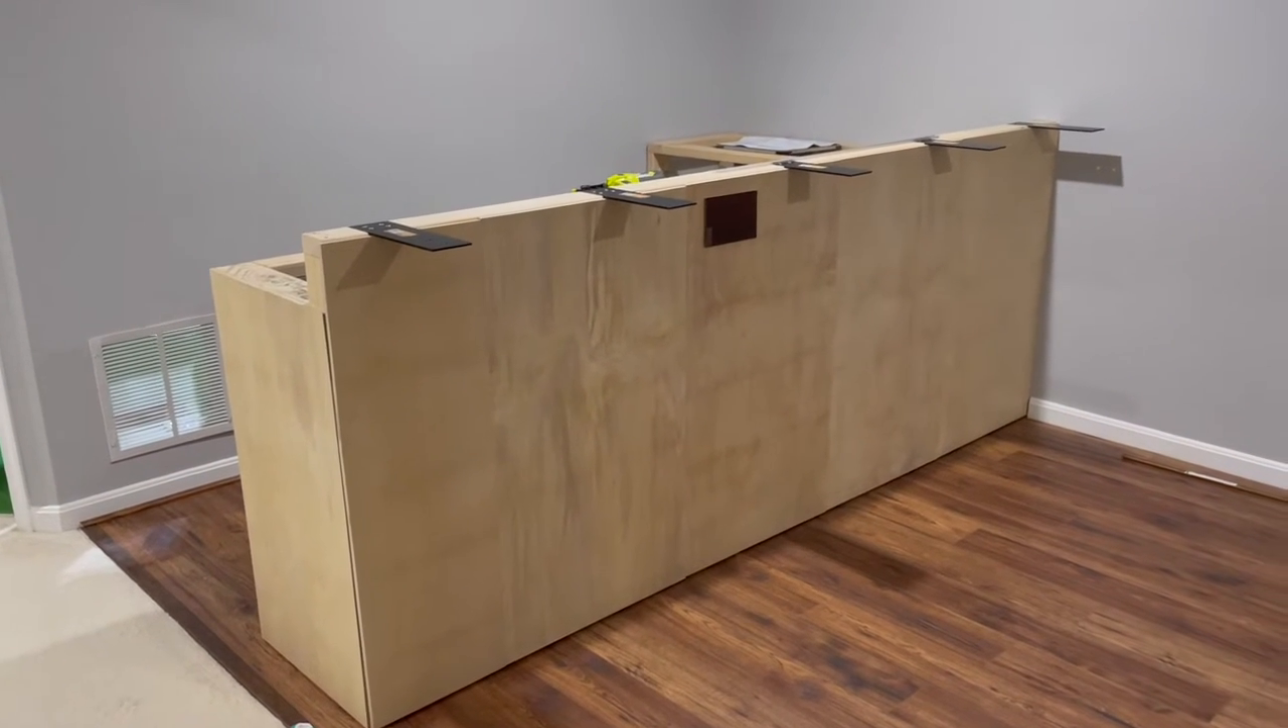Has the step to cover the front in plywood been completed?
Yes.